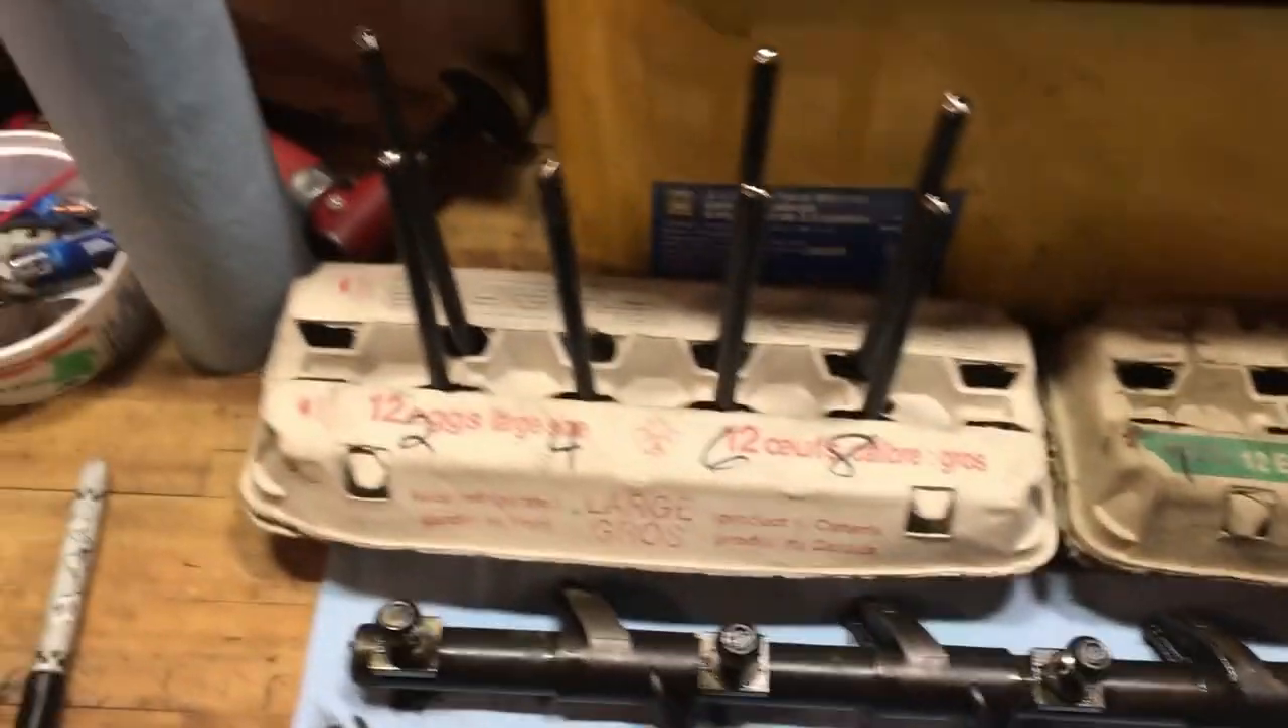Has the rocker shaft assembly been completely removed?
Yes.